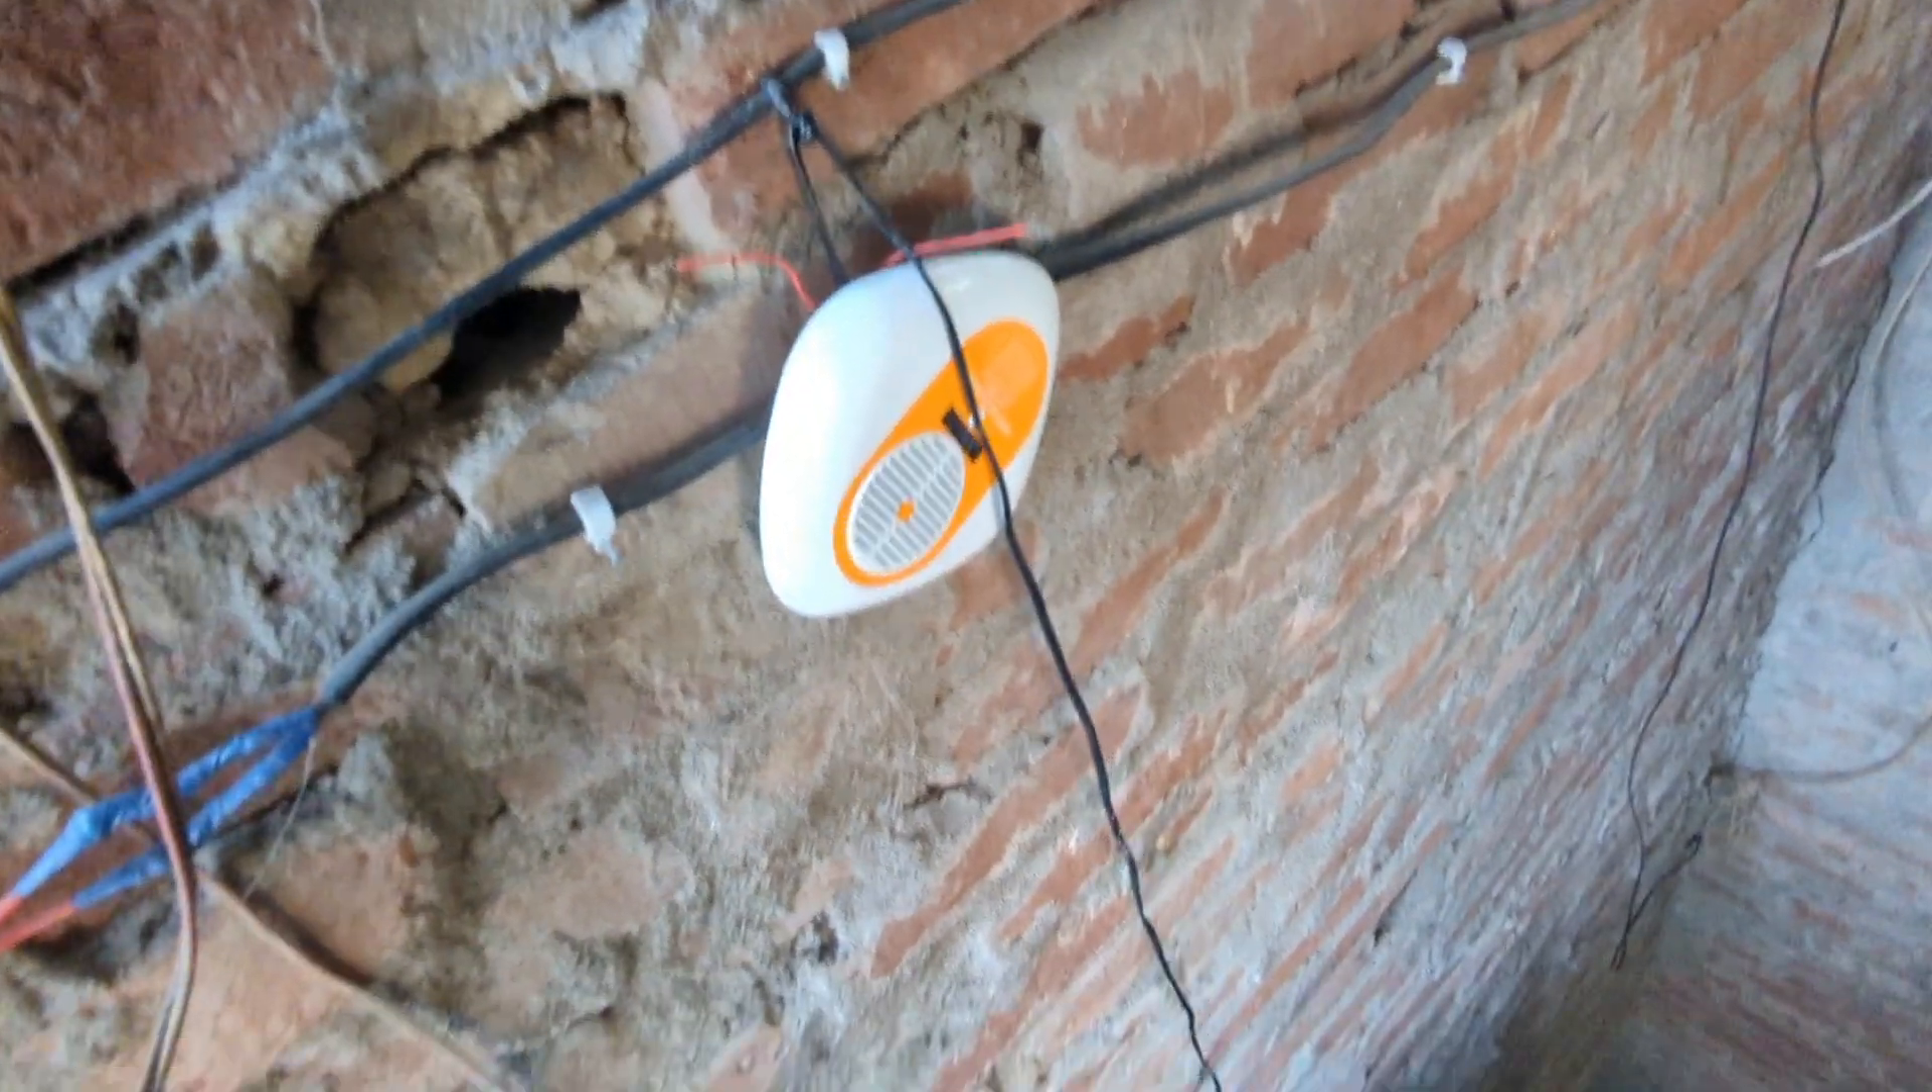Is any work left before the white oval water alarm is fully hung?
No.